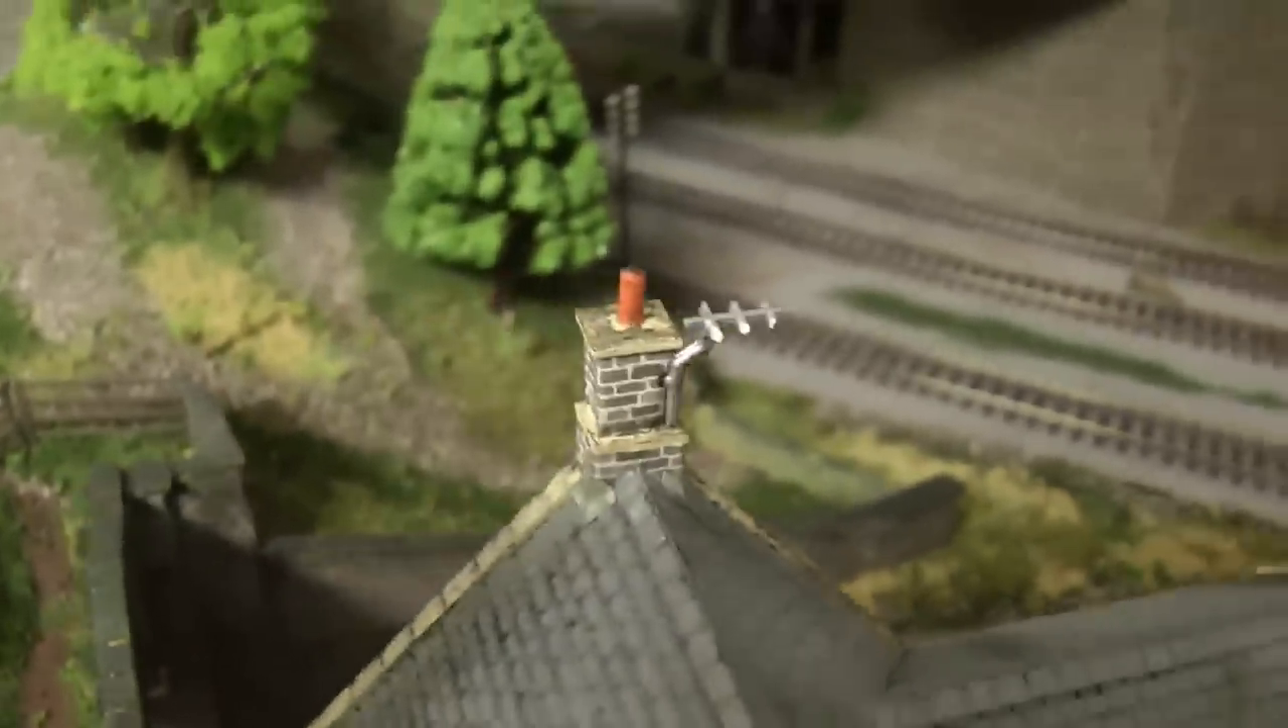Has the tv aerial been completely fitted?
Yes.